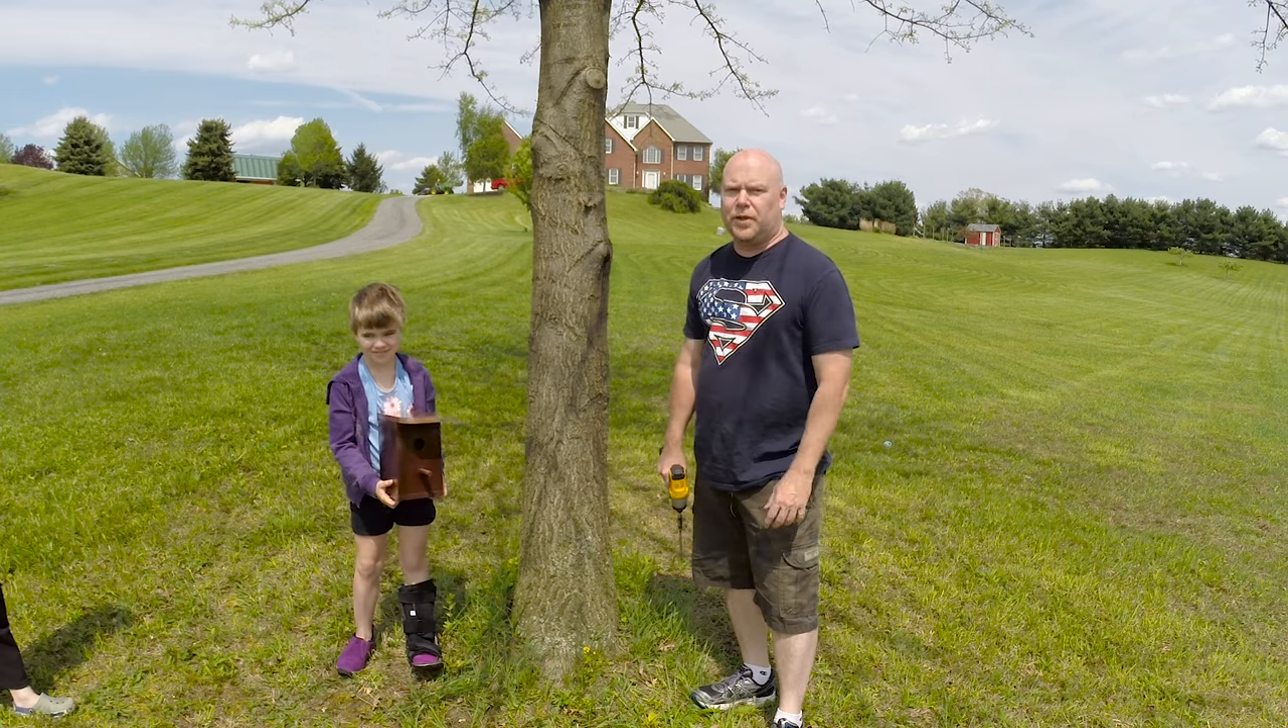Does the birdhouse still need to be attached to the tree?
Yes.